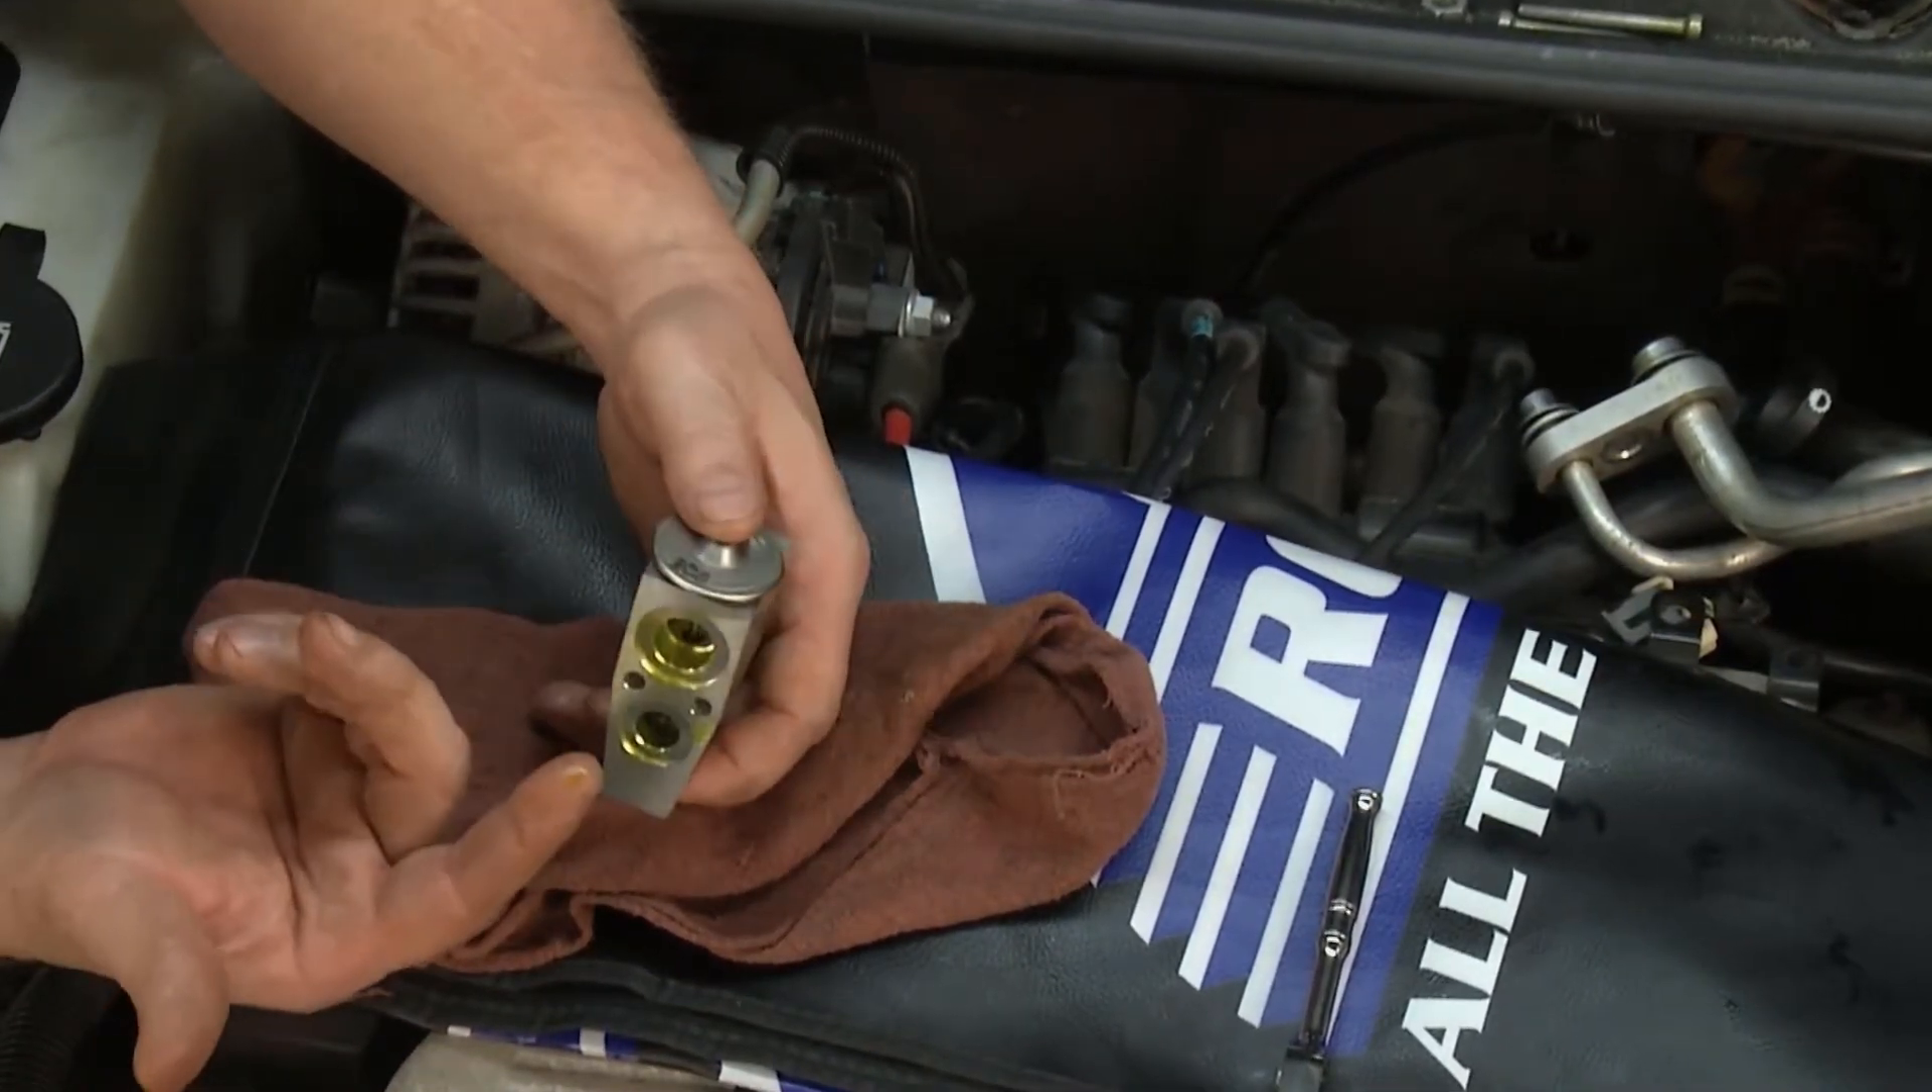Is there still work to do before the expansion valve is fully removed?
No.